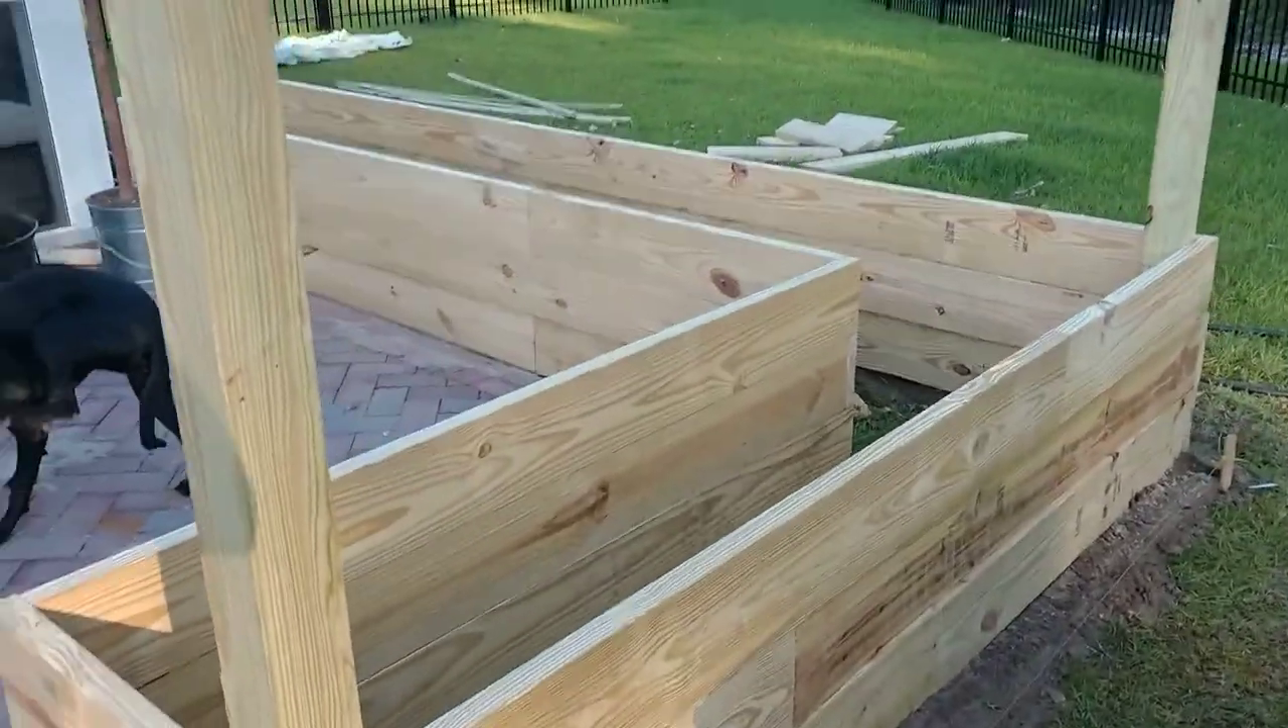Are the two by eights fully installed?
Yes.